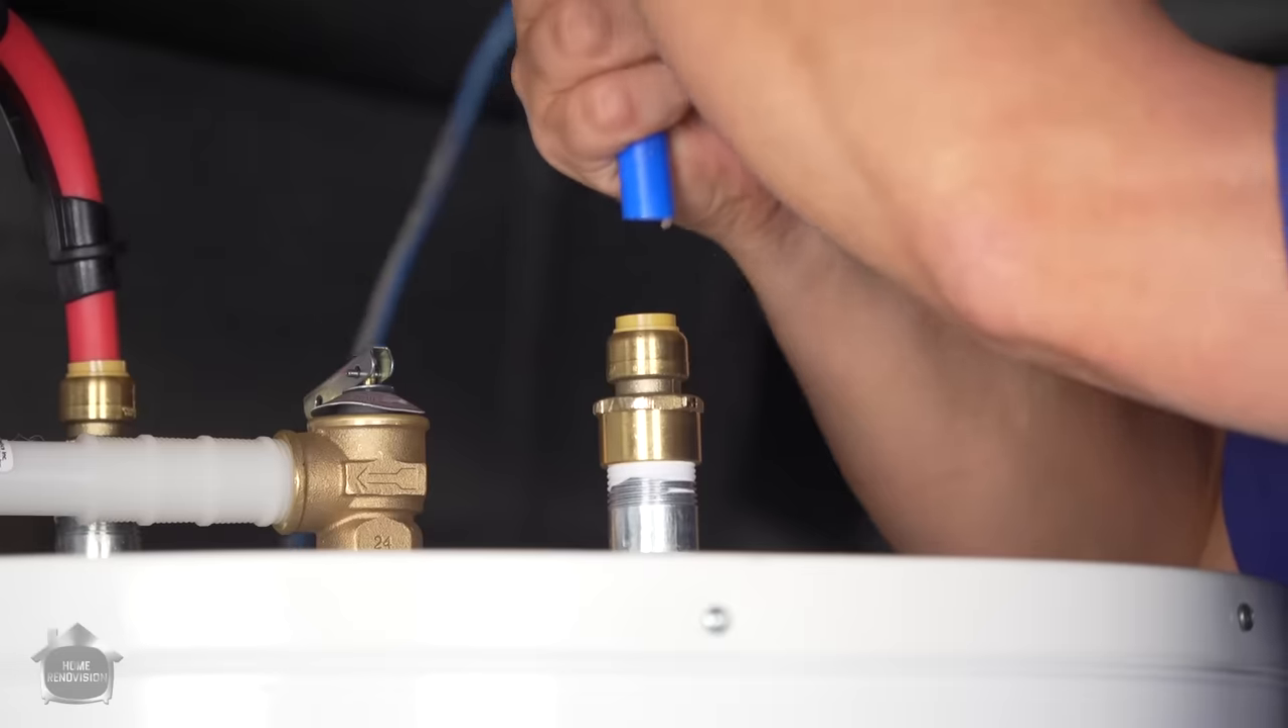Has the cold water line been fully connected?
No.